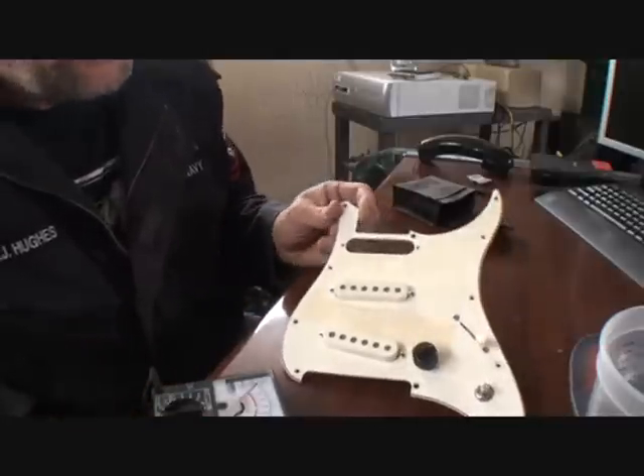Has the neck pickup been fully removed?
Yes.